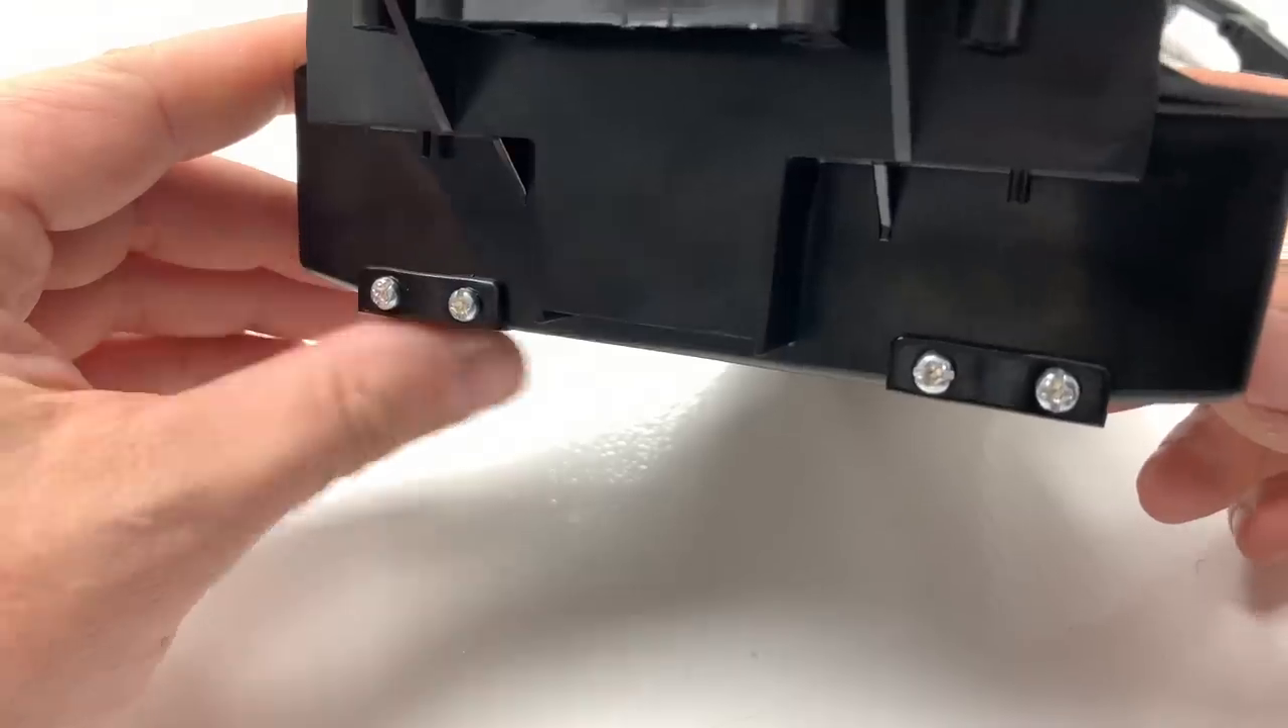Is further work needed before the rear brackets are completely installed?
No.